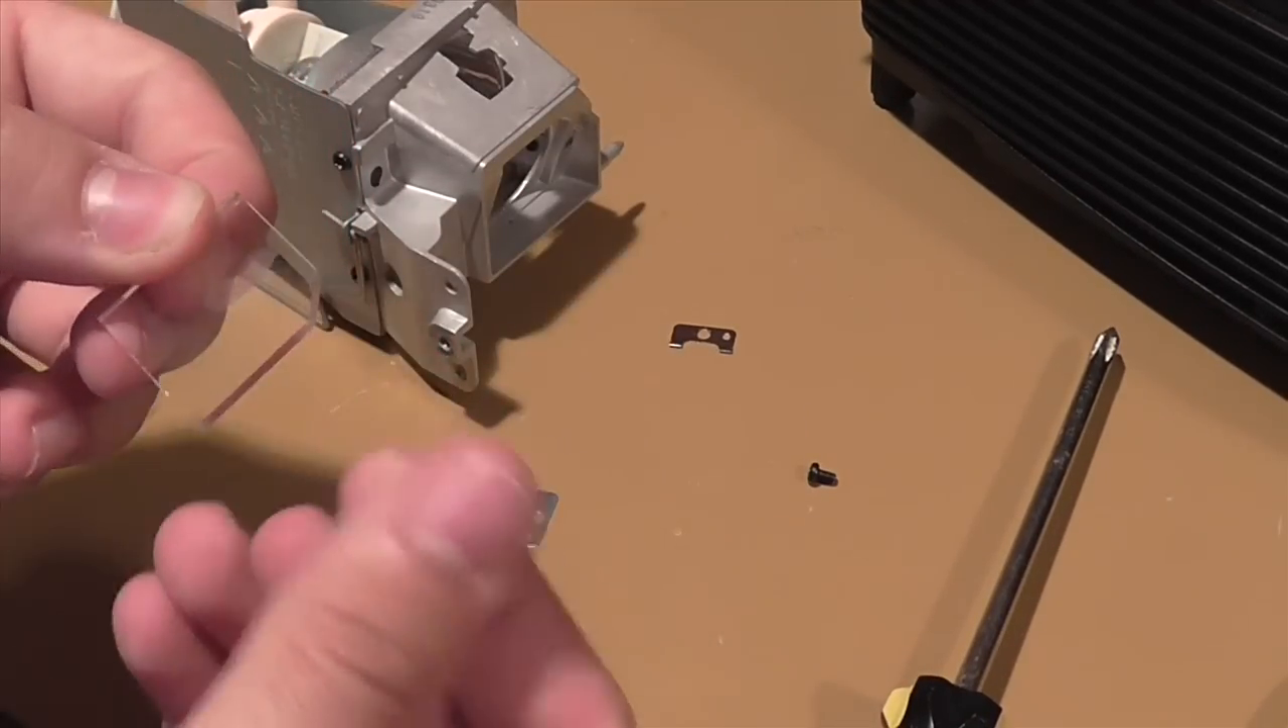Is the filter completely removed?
Yes.